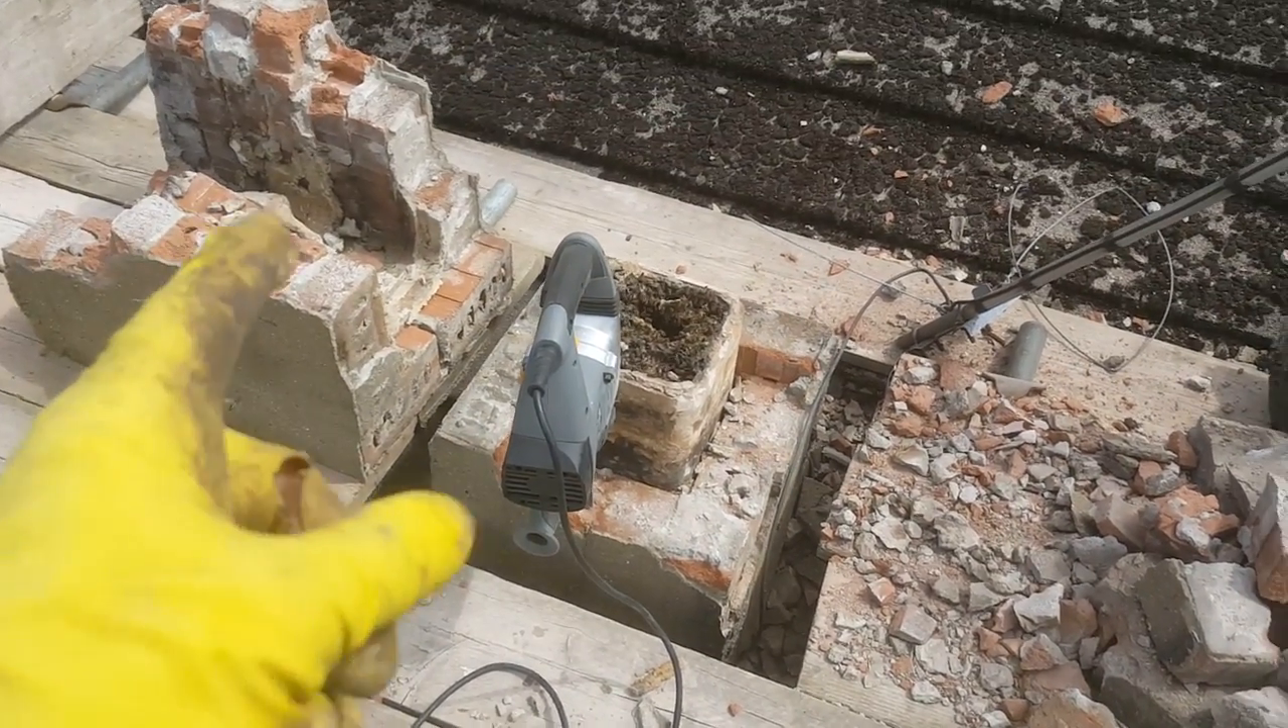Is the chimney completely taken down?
No.